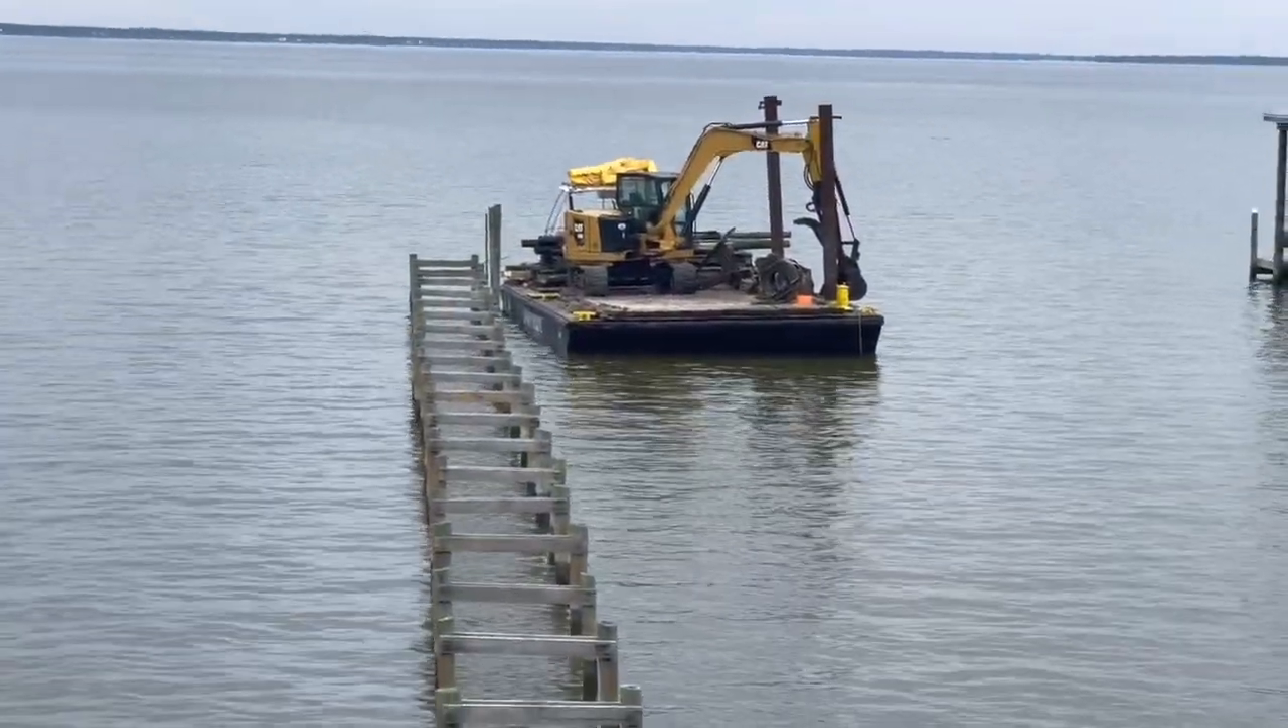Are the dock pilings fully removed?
No.